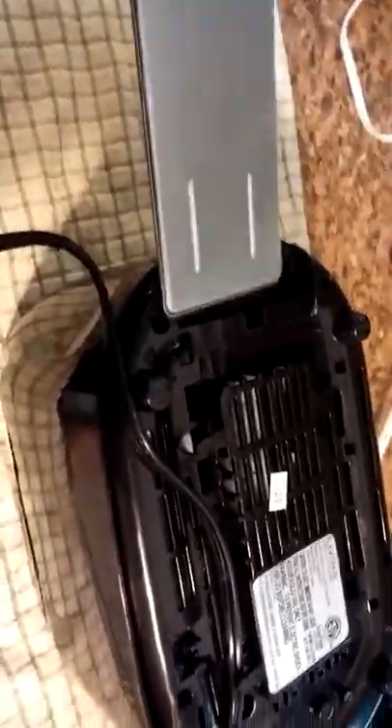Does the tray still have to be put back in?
Yes.